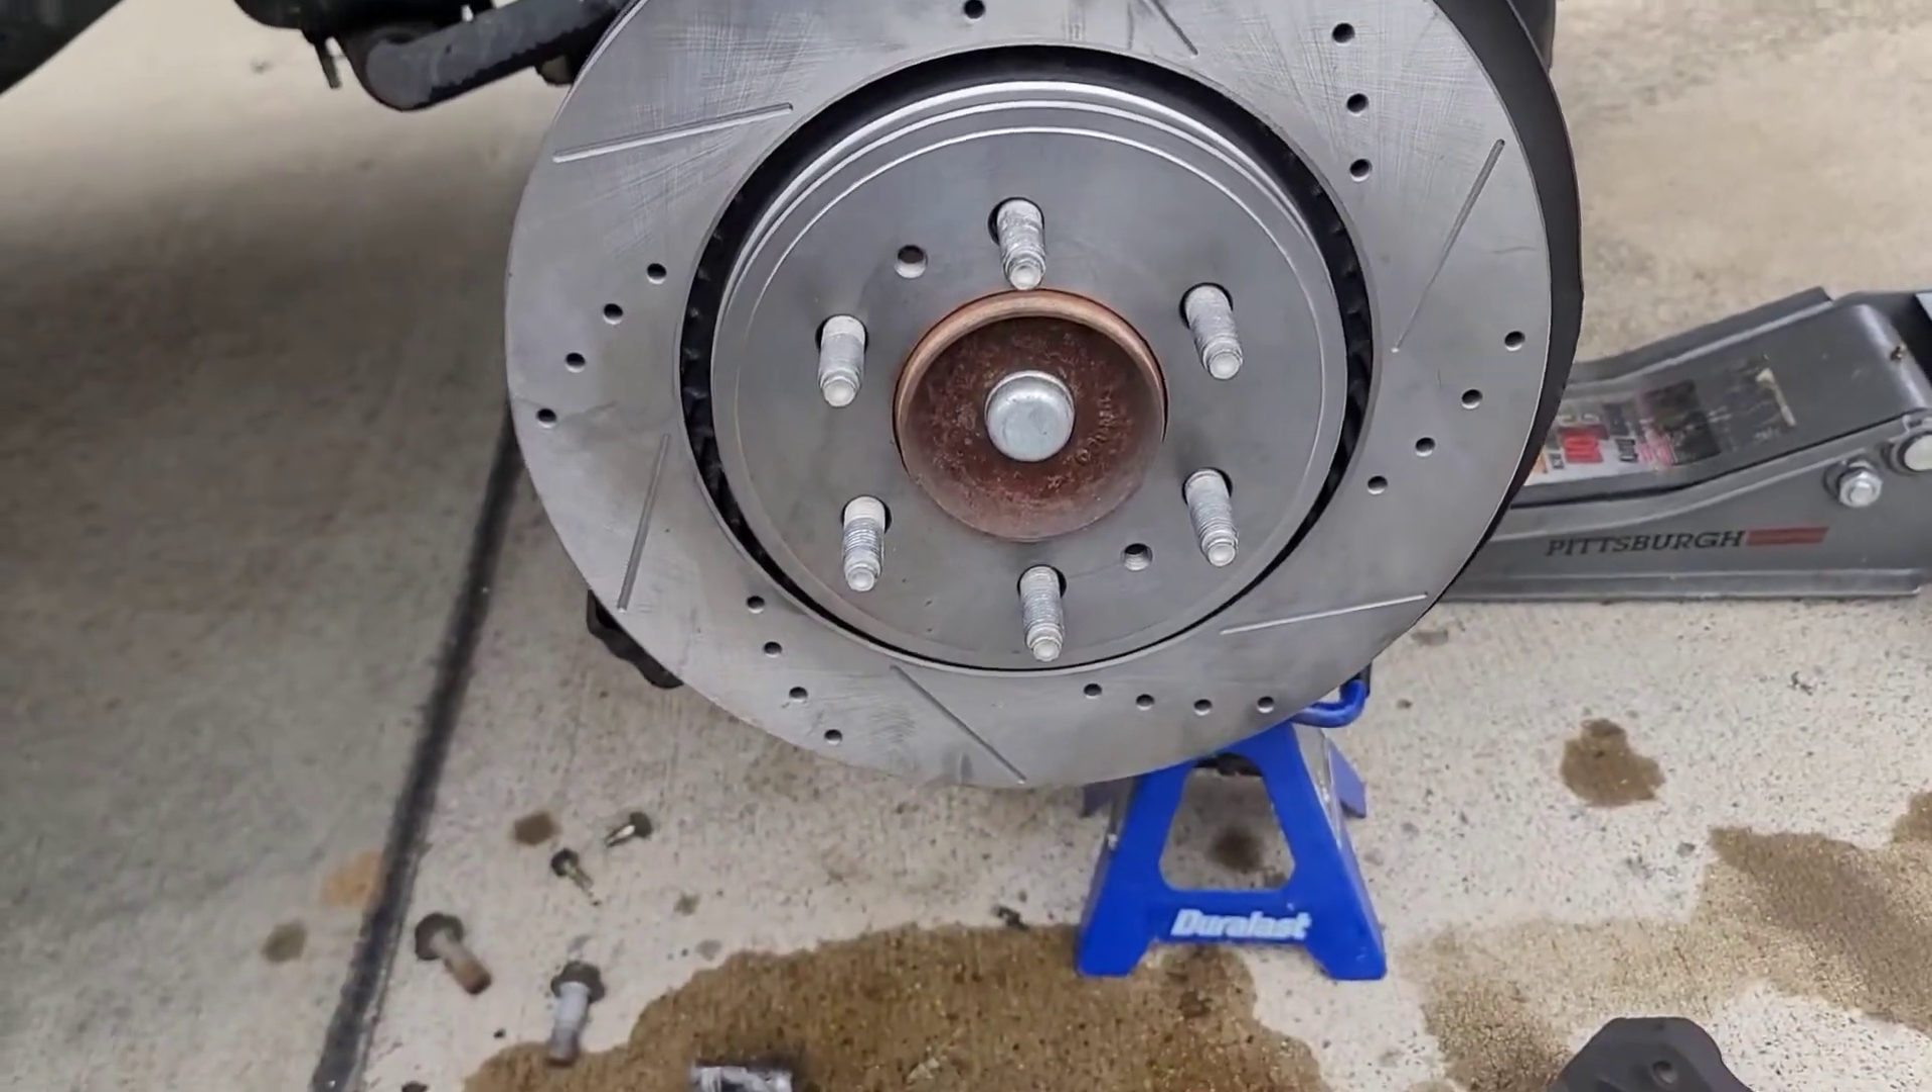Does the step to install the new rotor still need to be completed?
No.